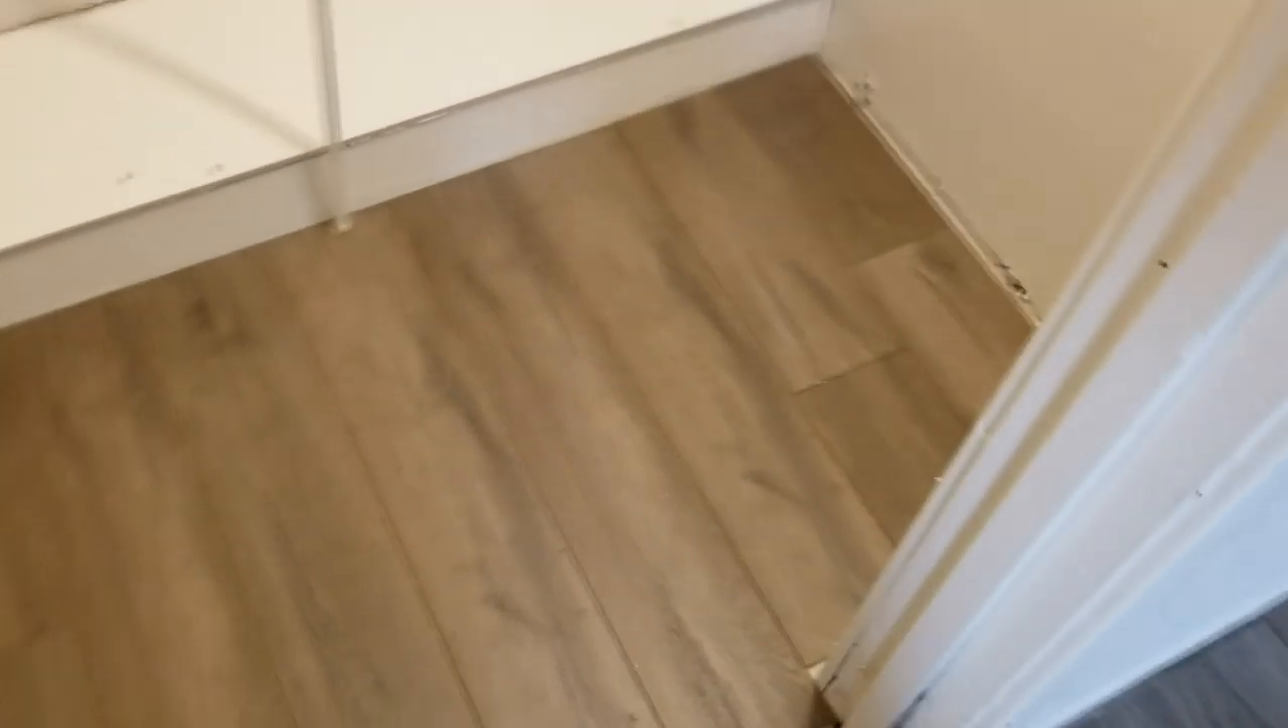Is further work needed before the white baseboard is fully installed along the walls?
Yes.